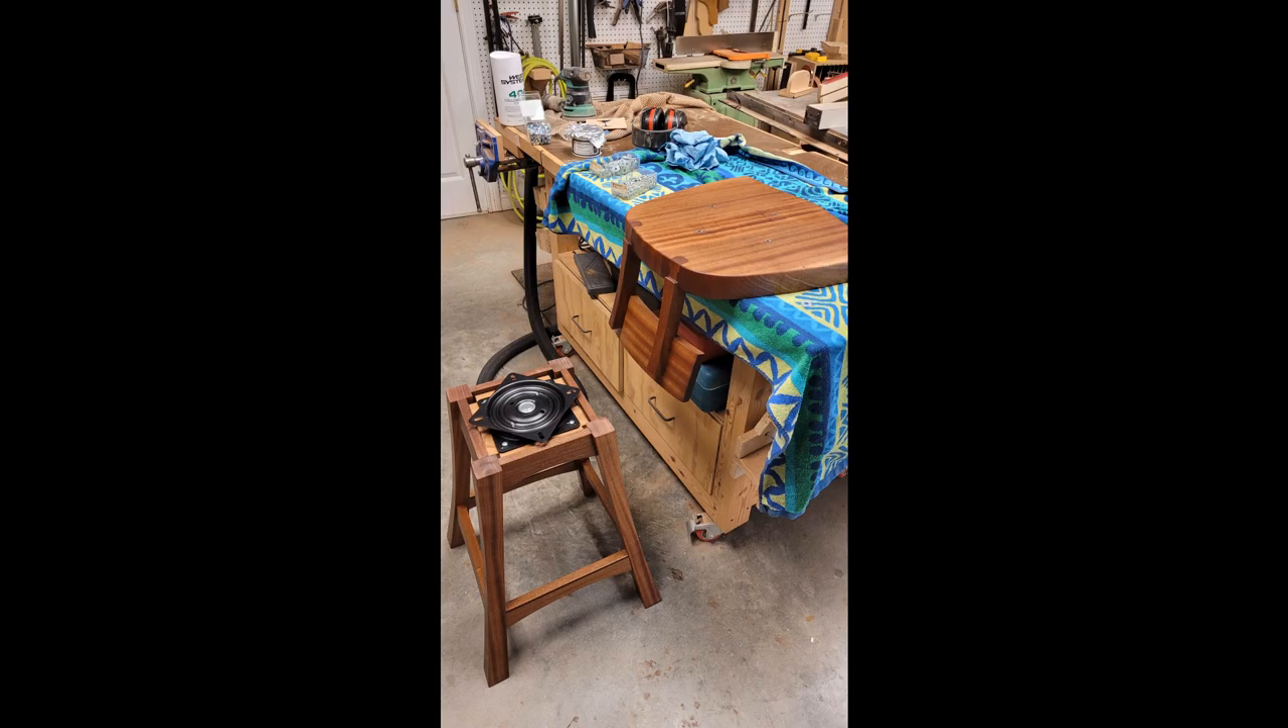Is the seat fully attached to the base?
No.